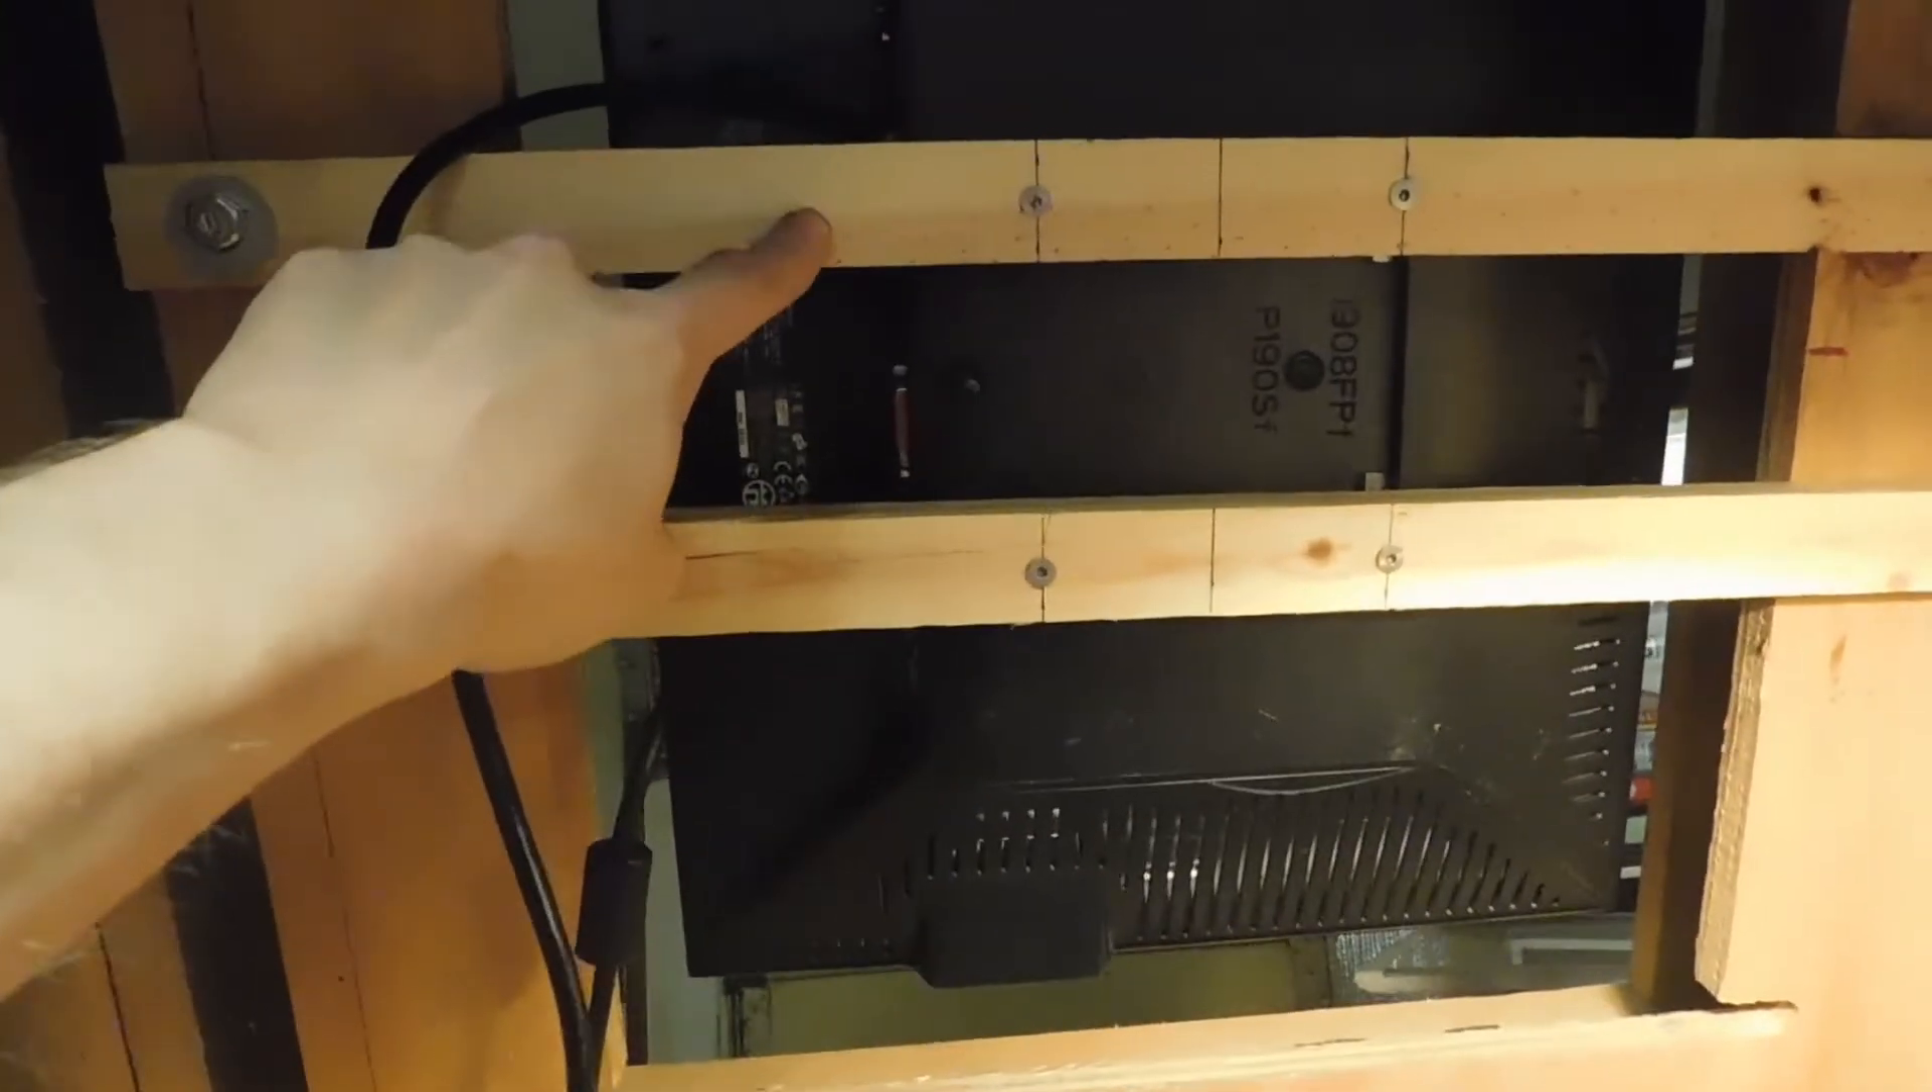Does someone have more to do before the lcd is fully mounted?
No.